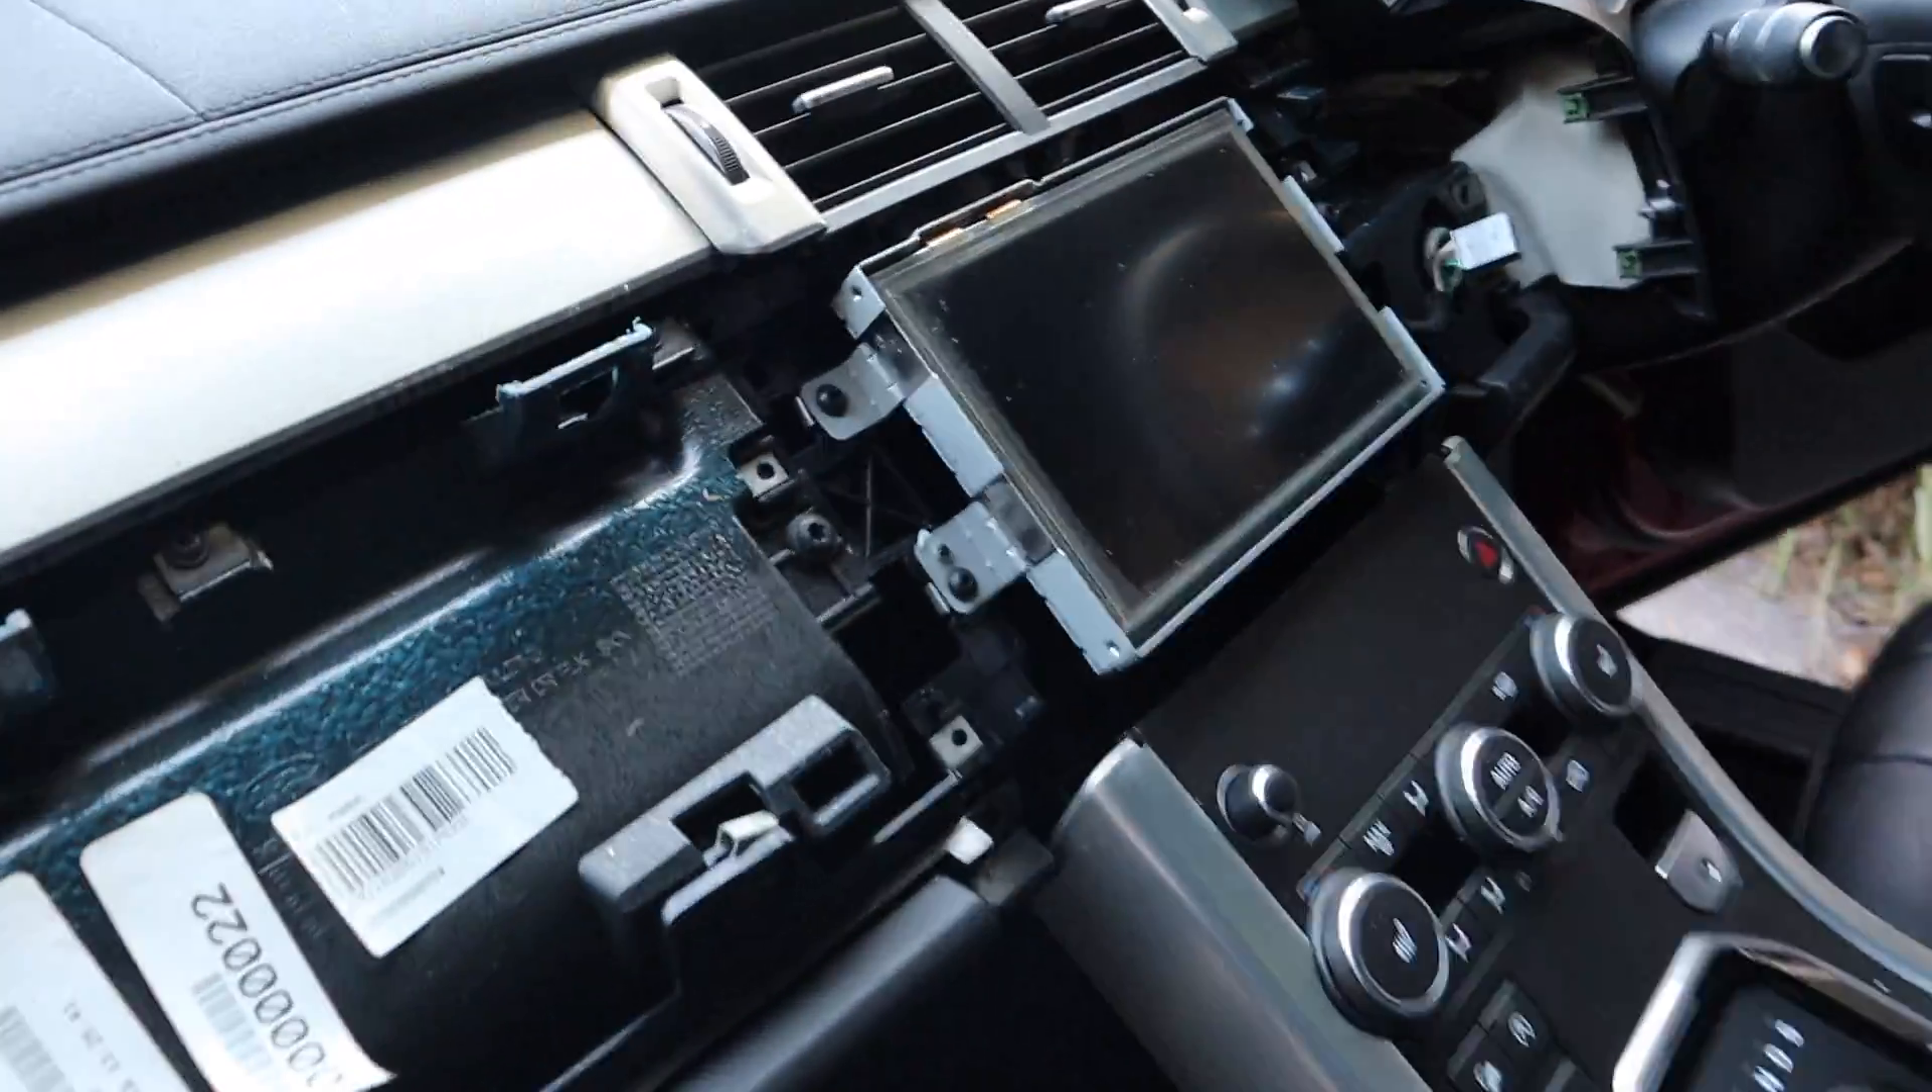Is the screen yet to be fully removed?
Yes.